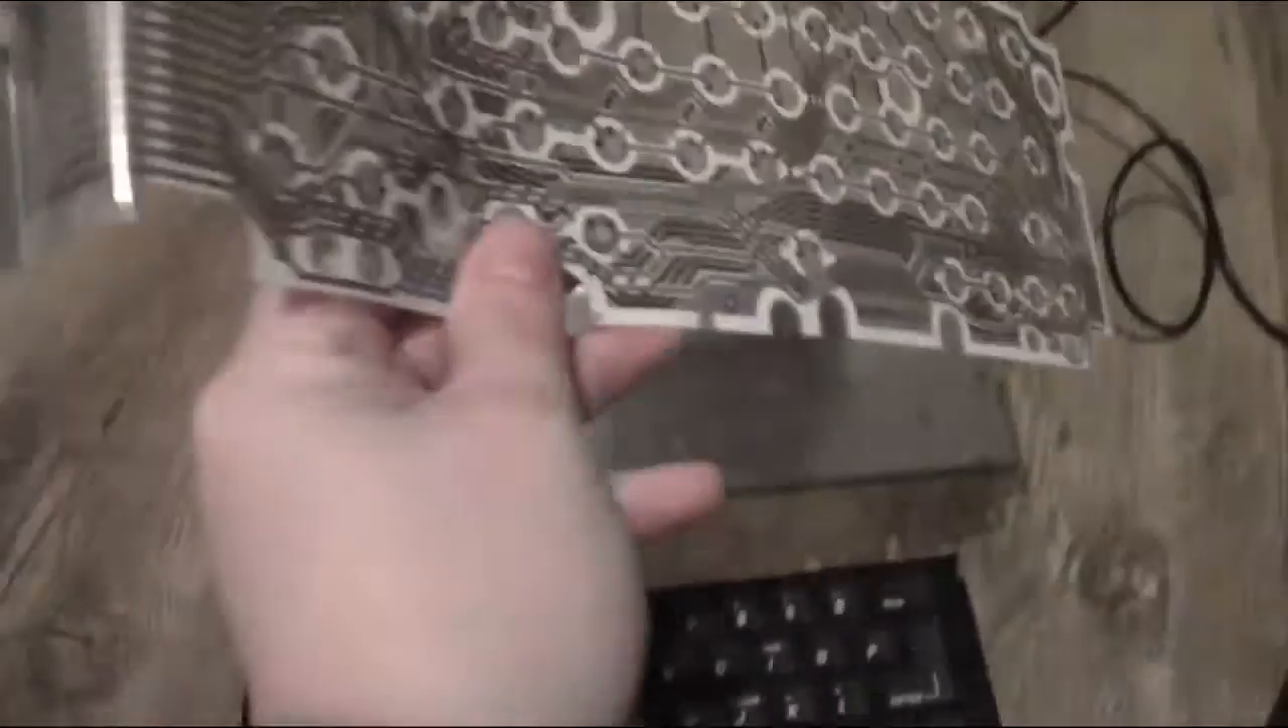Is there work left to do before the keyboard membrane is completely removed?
No.